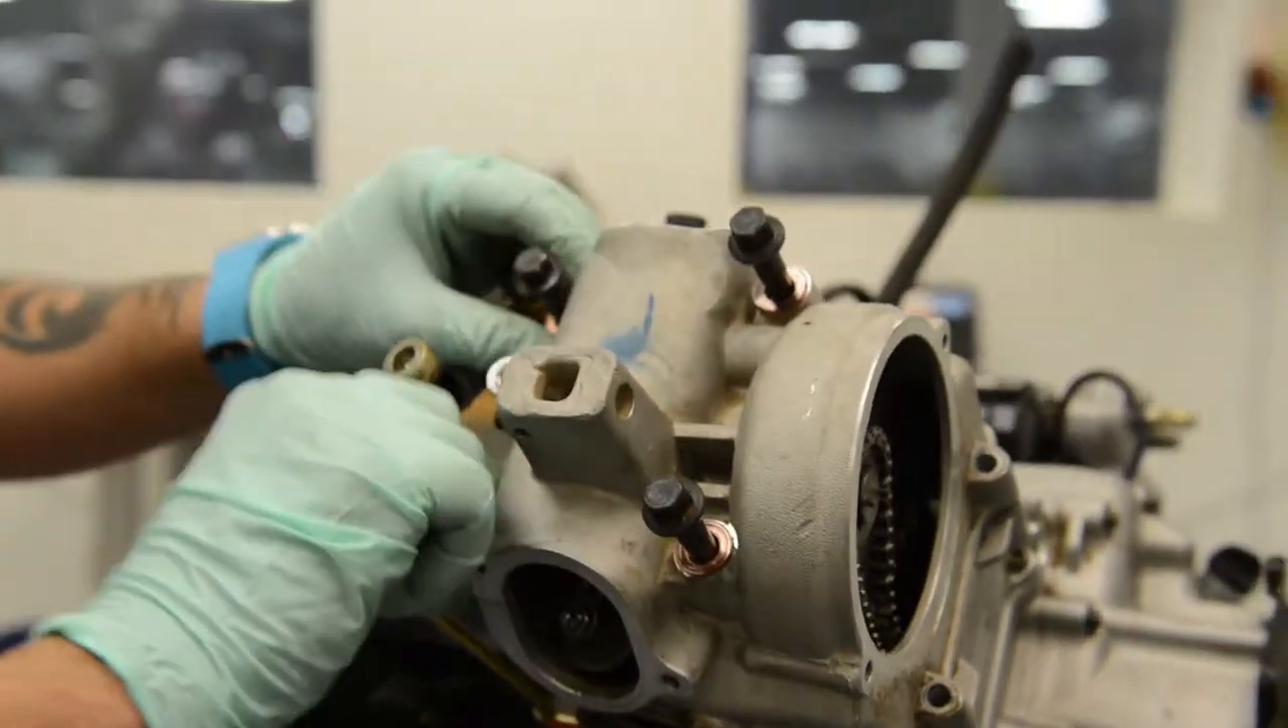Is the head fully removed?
No.